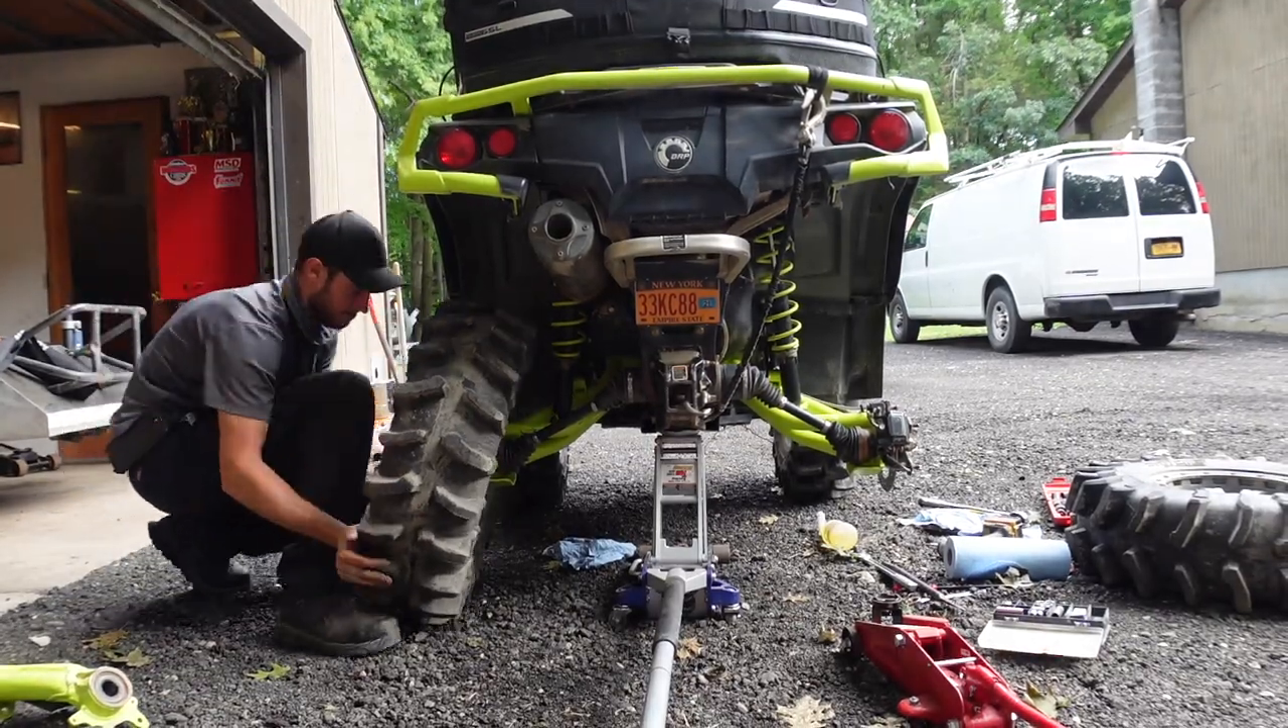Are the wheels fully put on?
No.